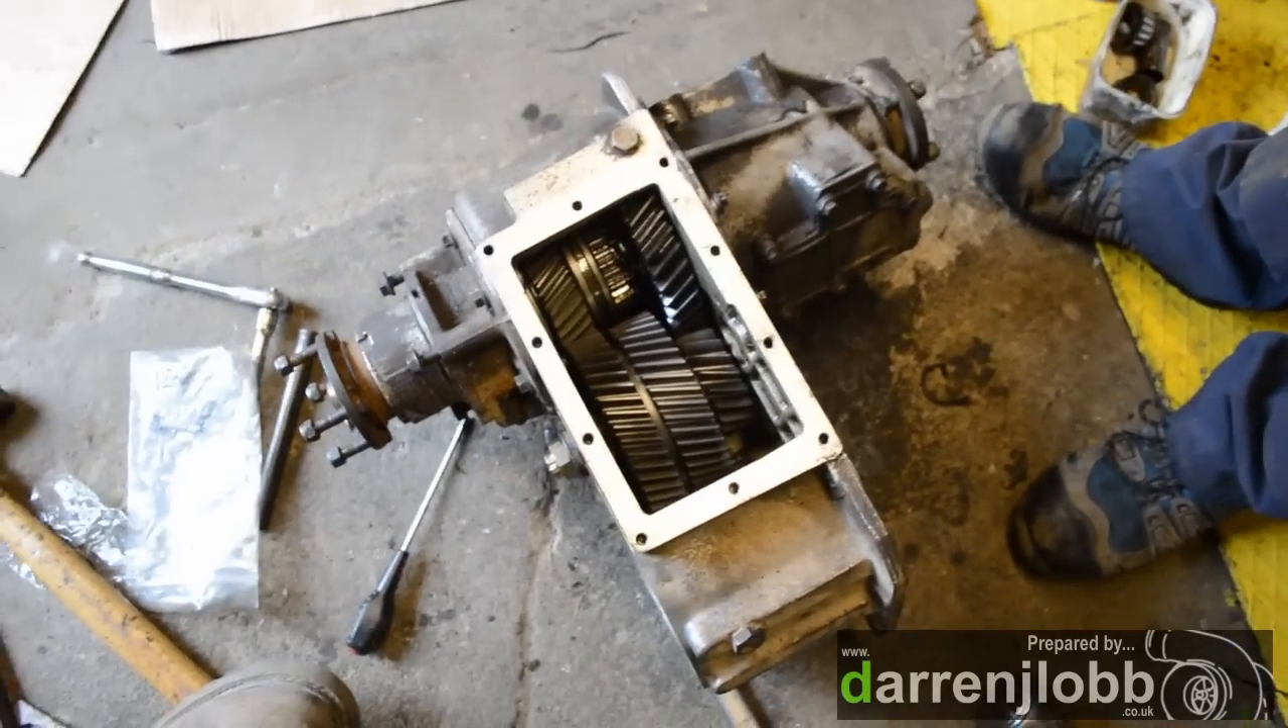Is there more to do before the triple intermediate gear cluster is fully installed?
No.